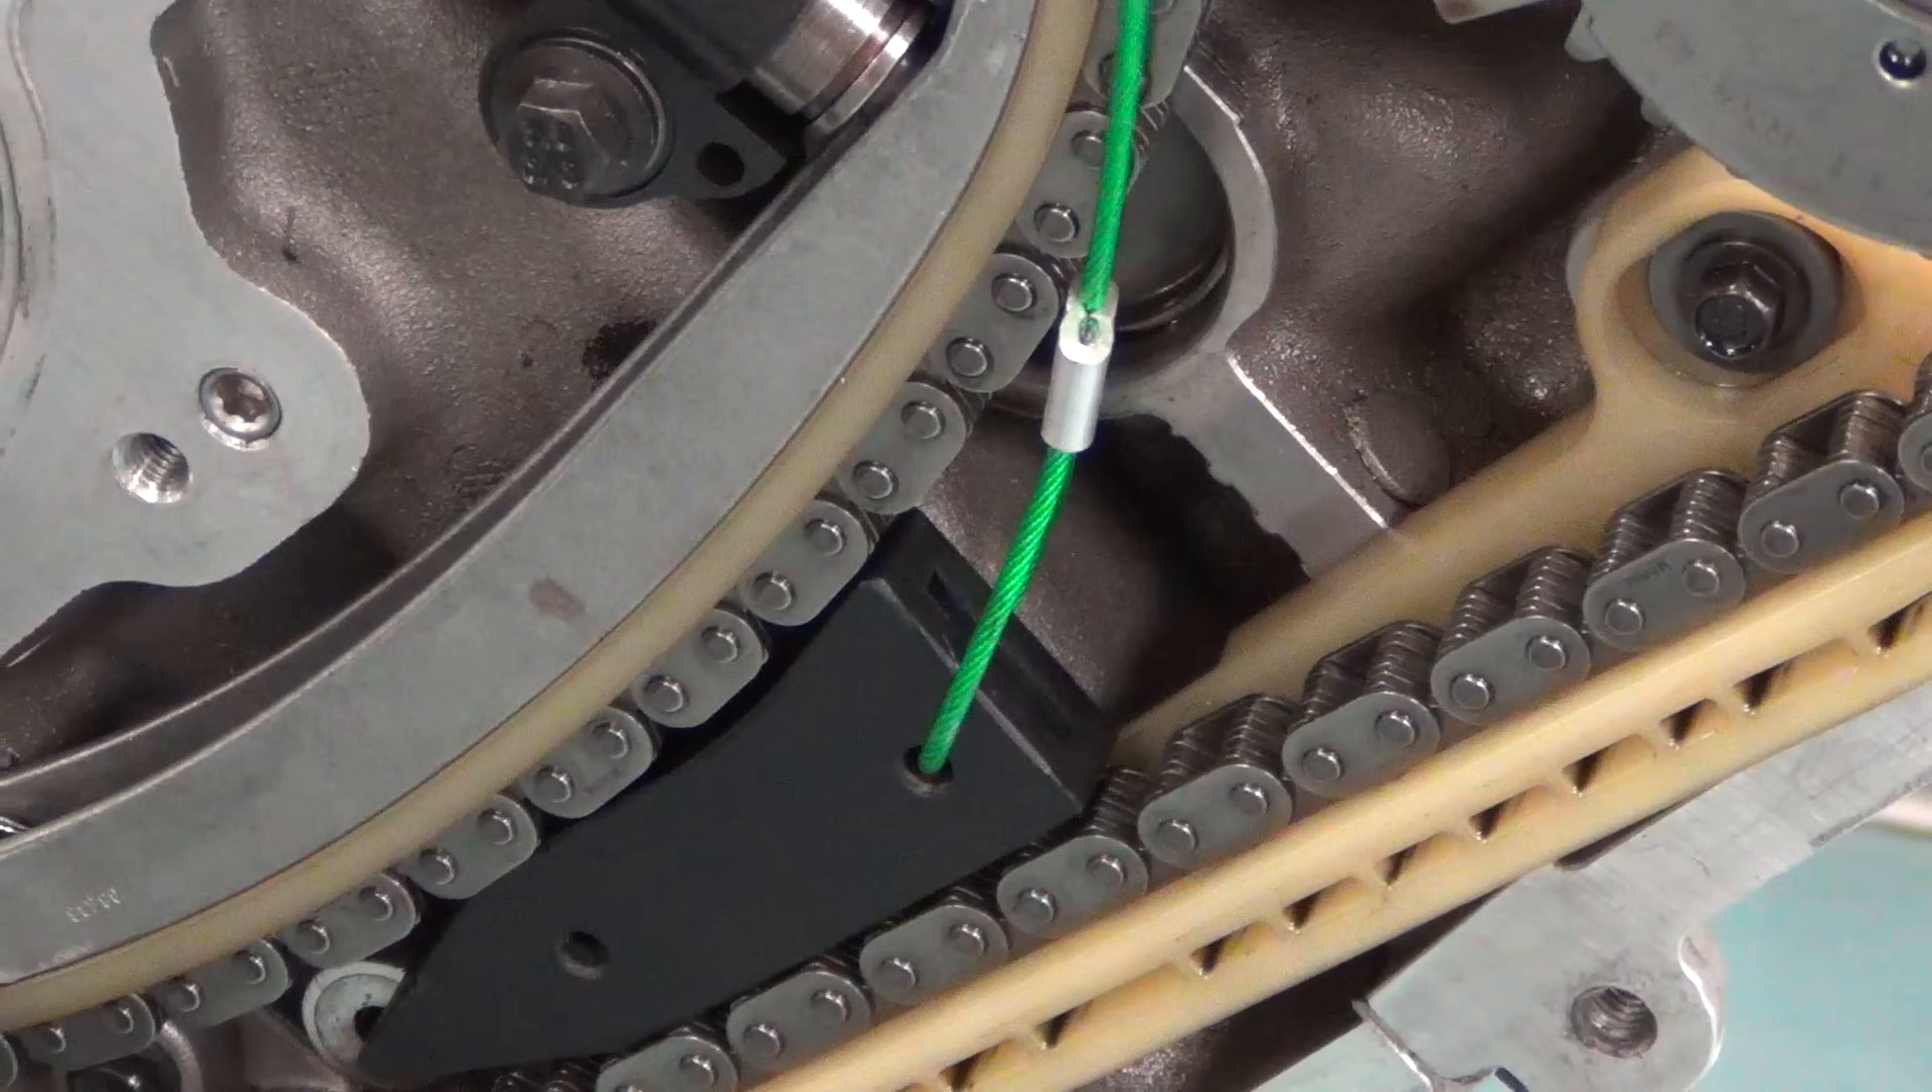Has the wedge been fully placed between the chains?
Yes.